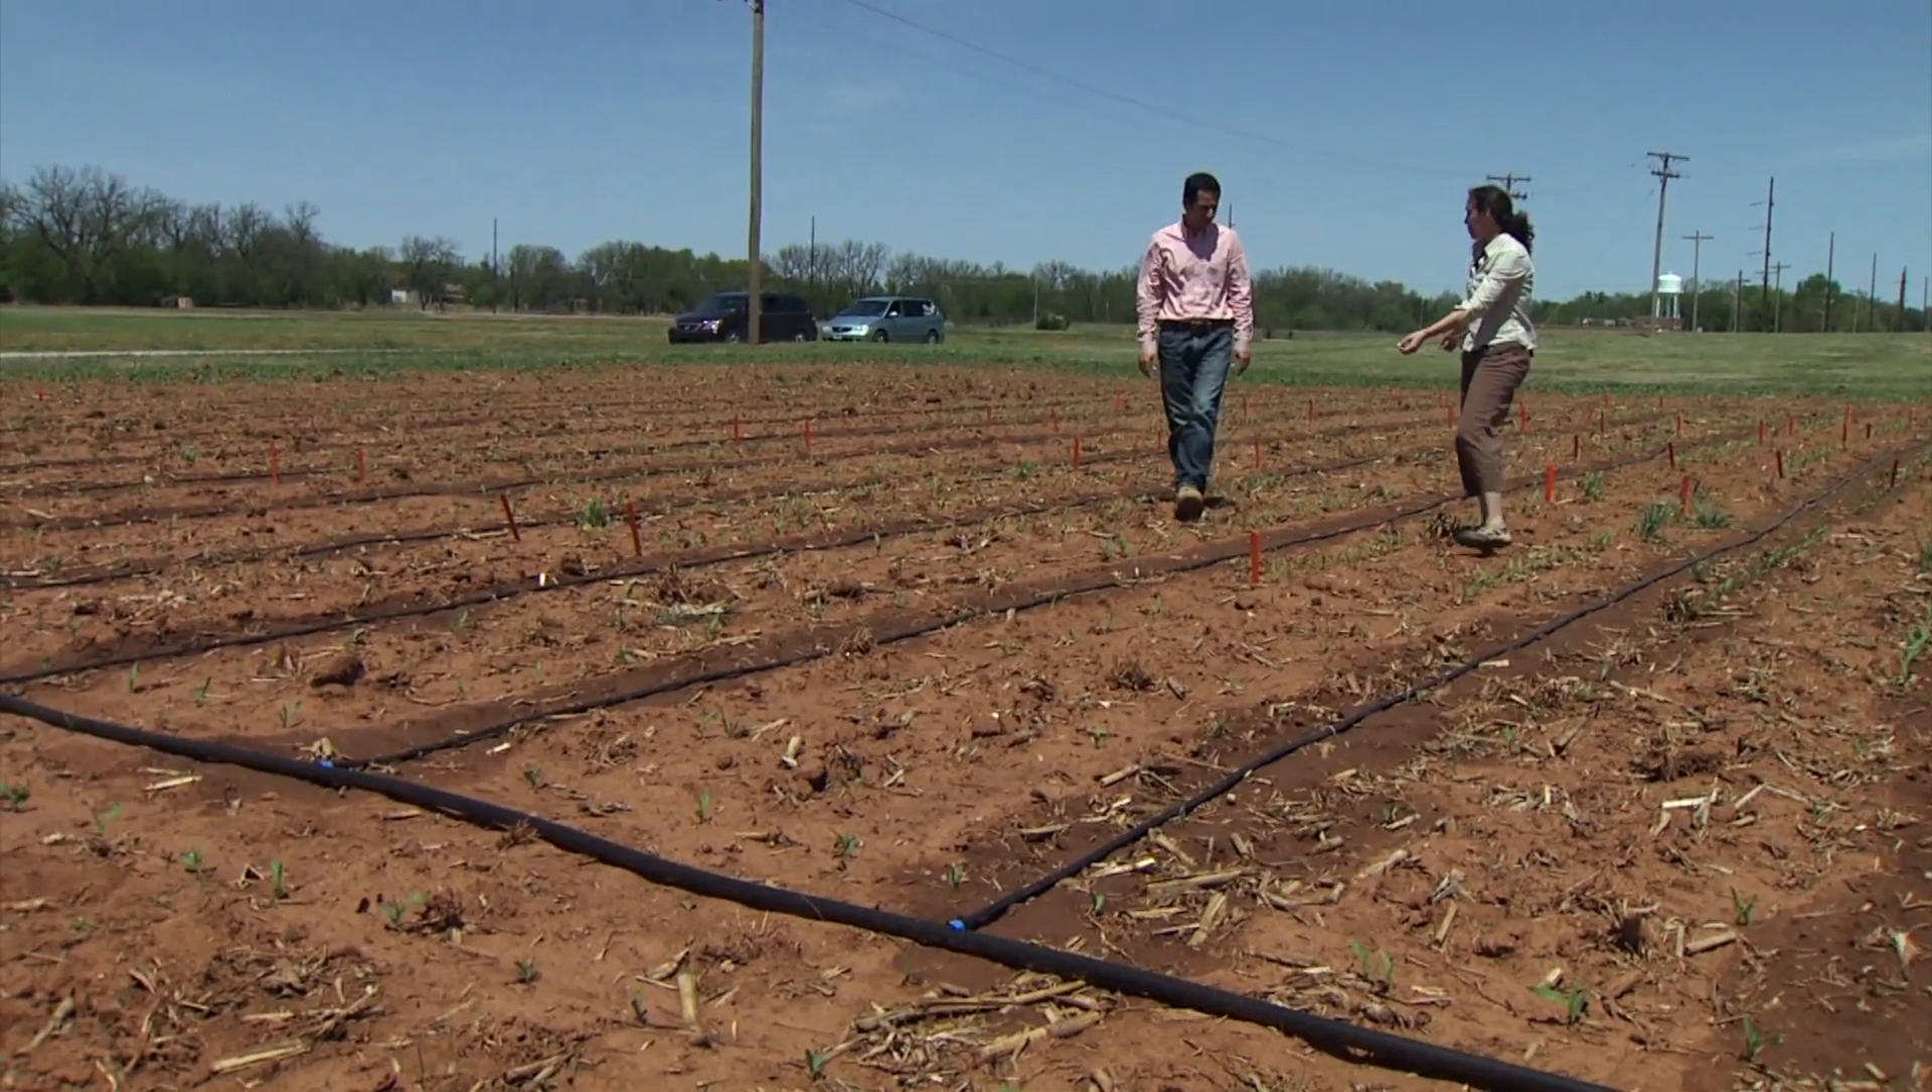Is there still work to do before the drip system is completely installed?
No.